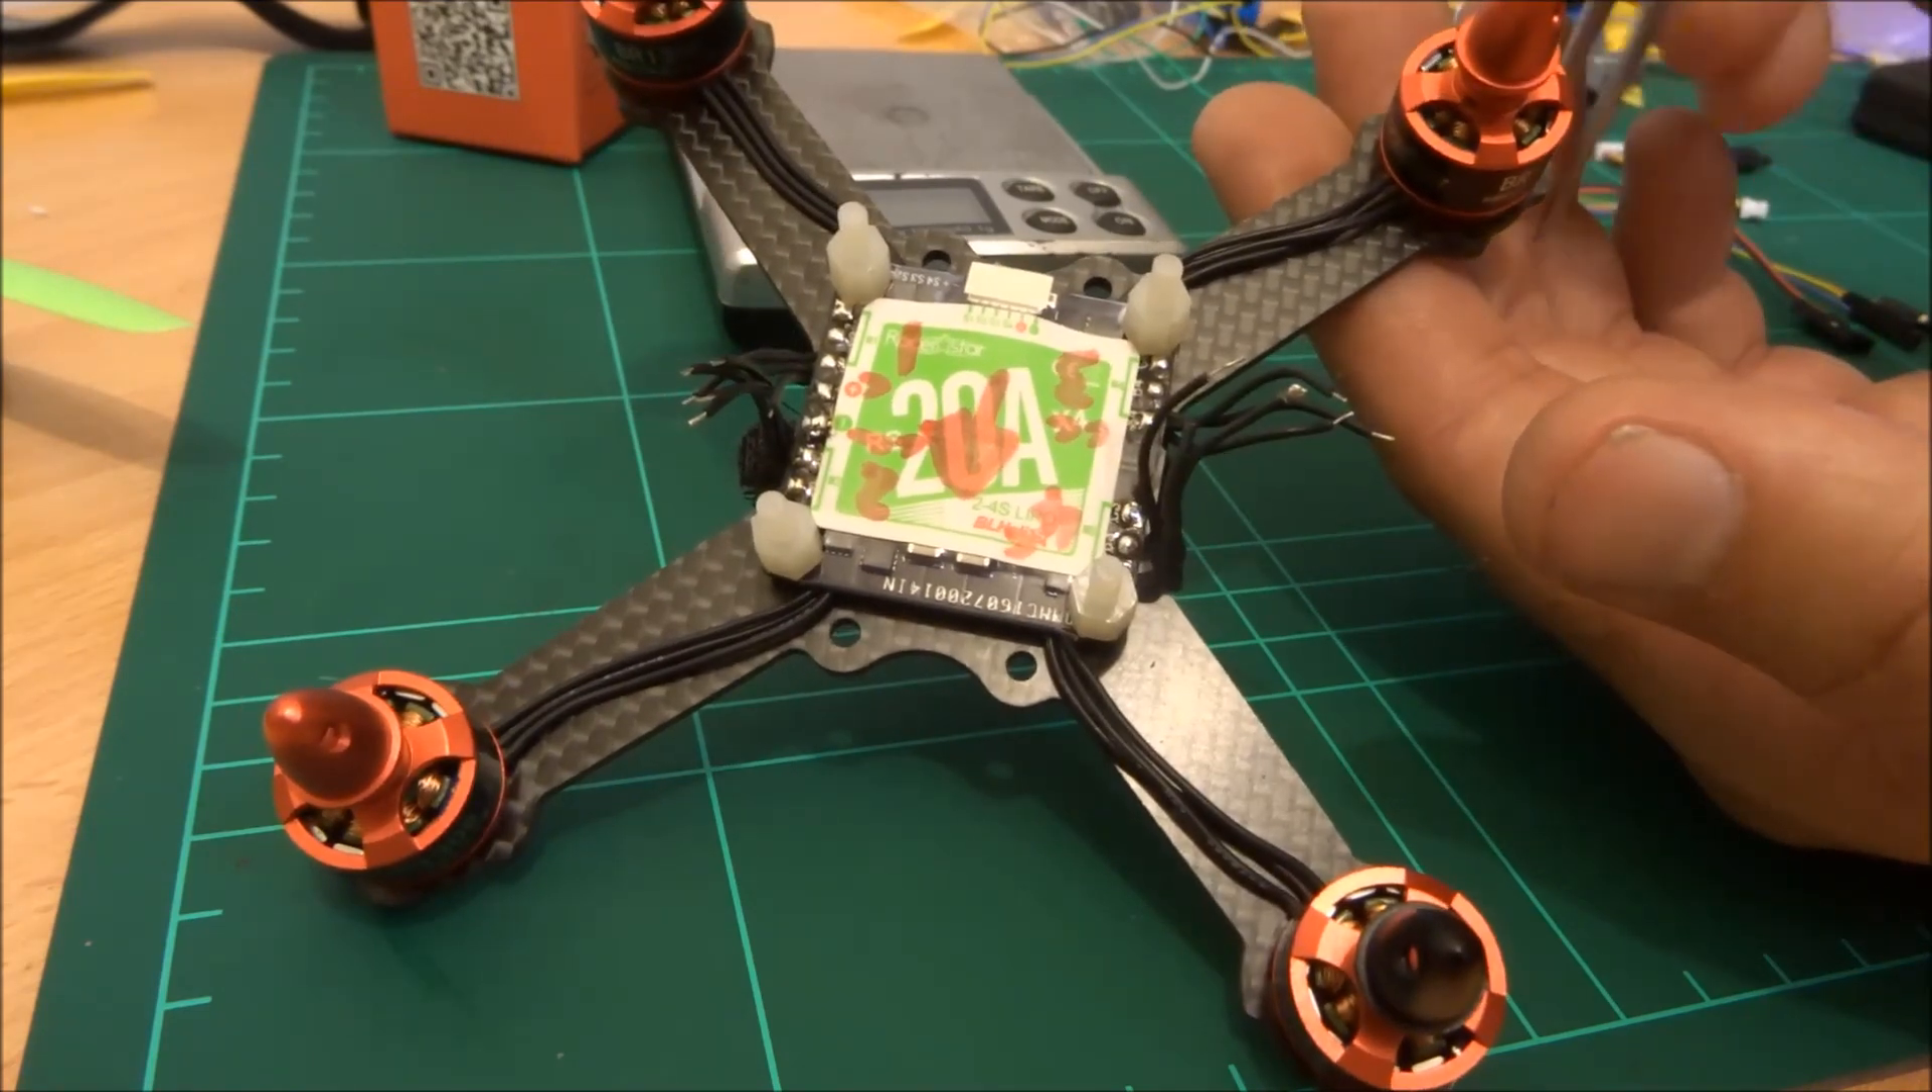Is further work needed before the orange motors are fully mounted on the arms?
No.